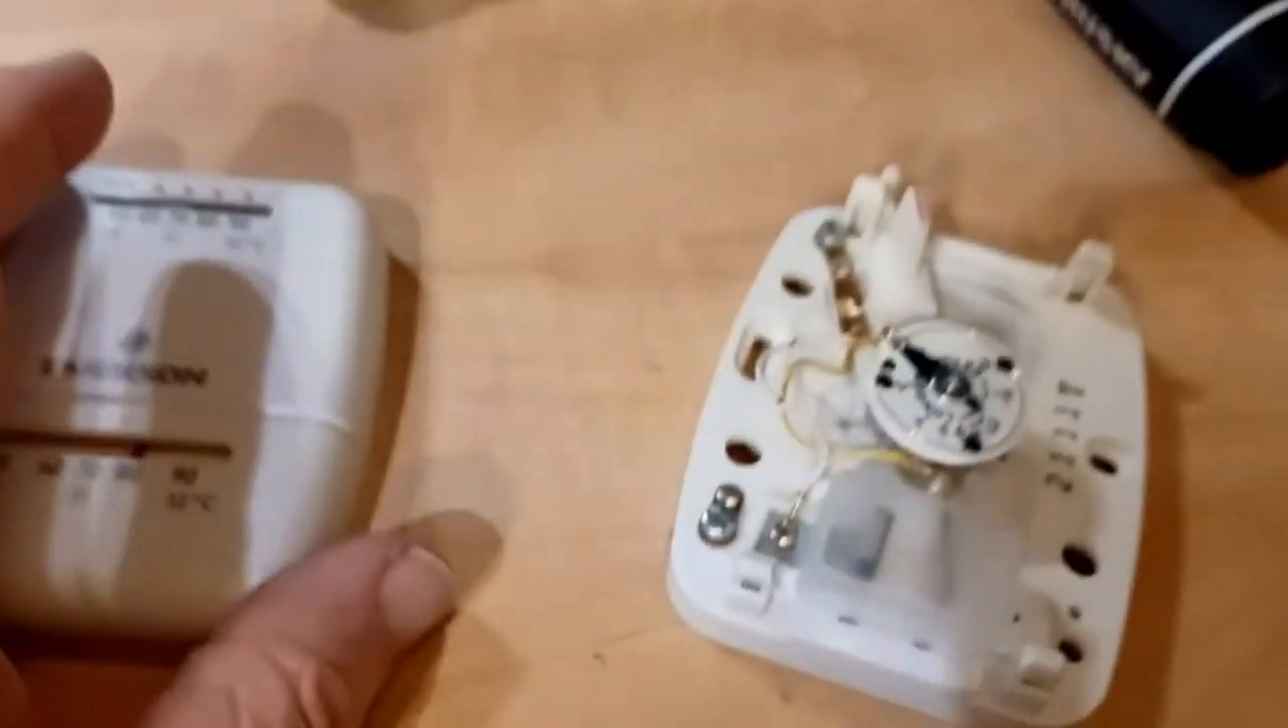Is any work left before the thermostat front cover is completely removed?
No.